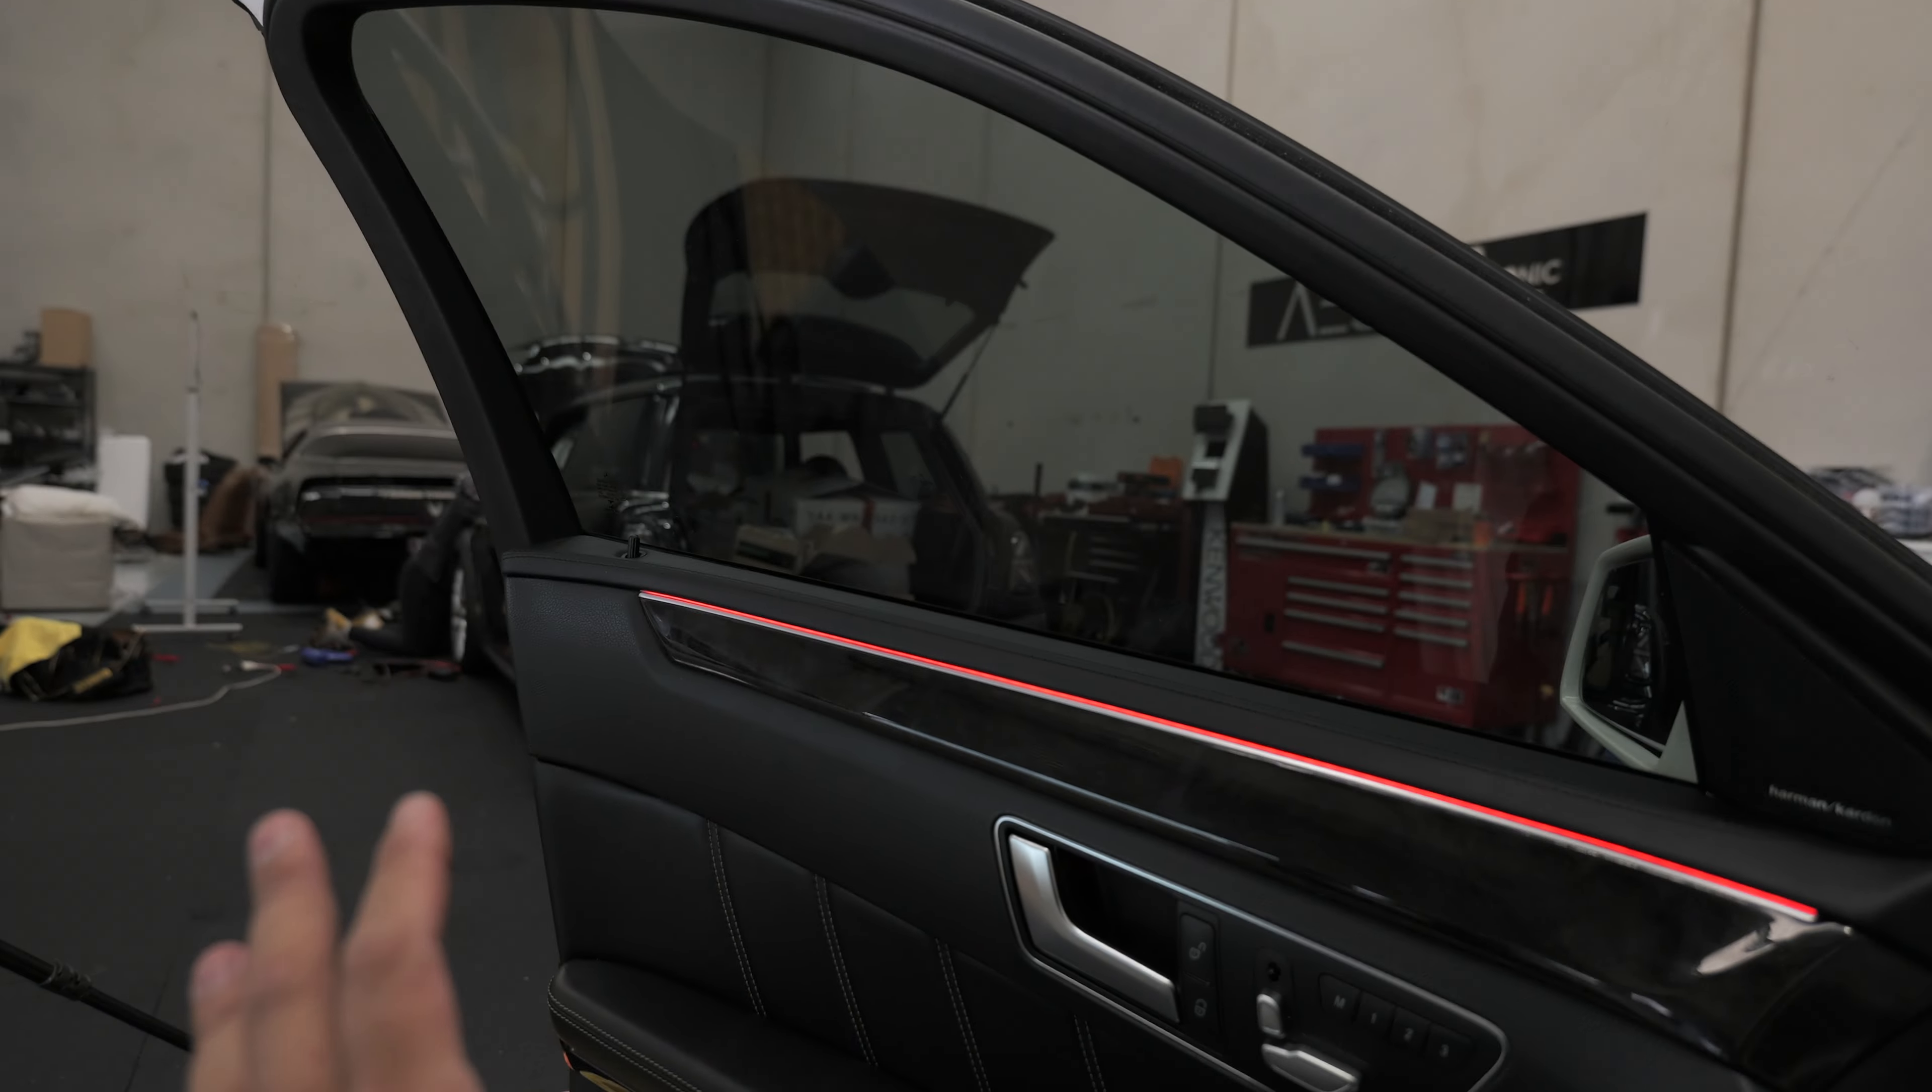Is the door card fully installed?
Yes.